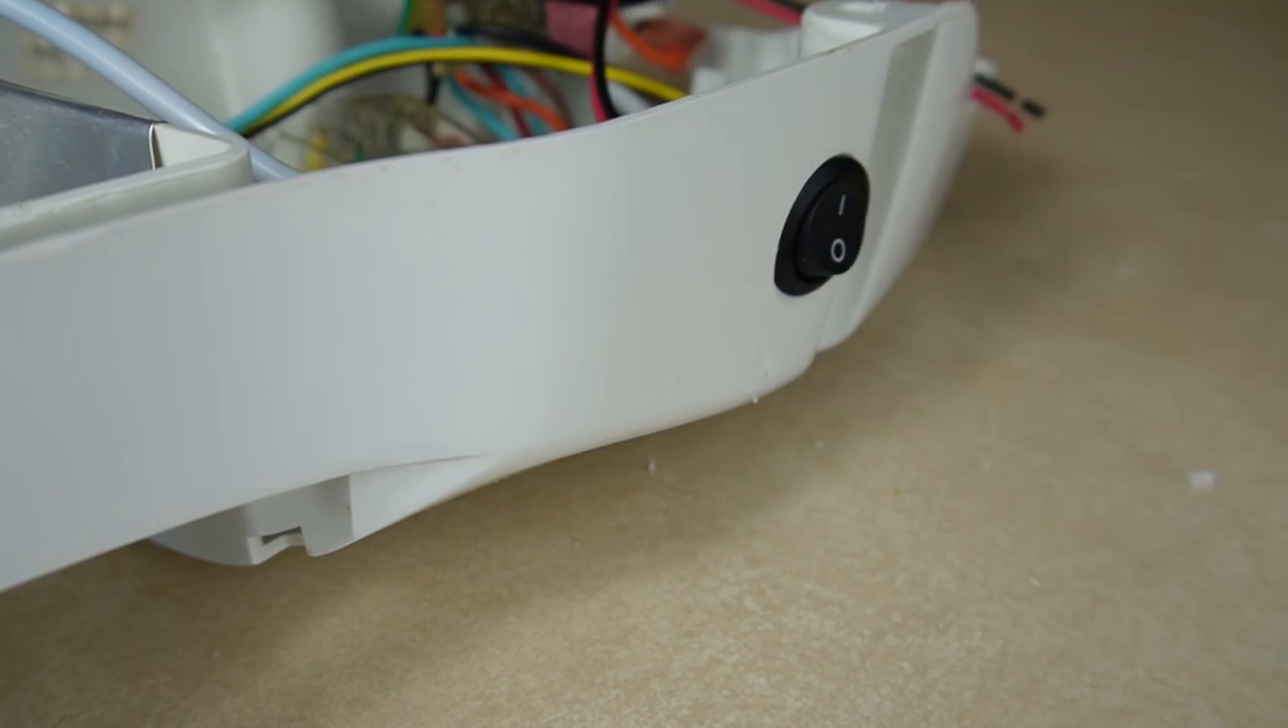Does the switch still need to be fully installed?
No.